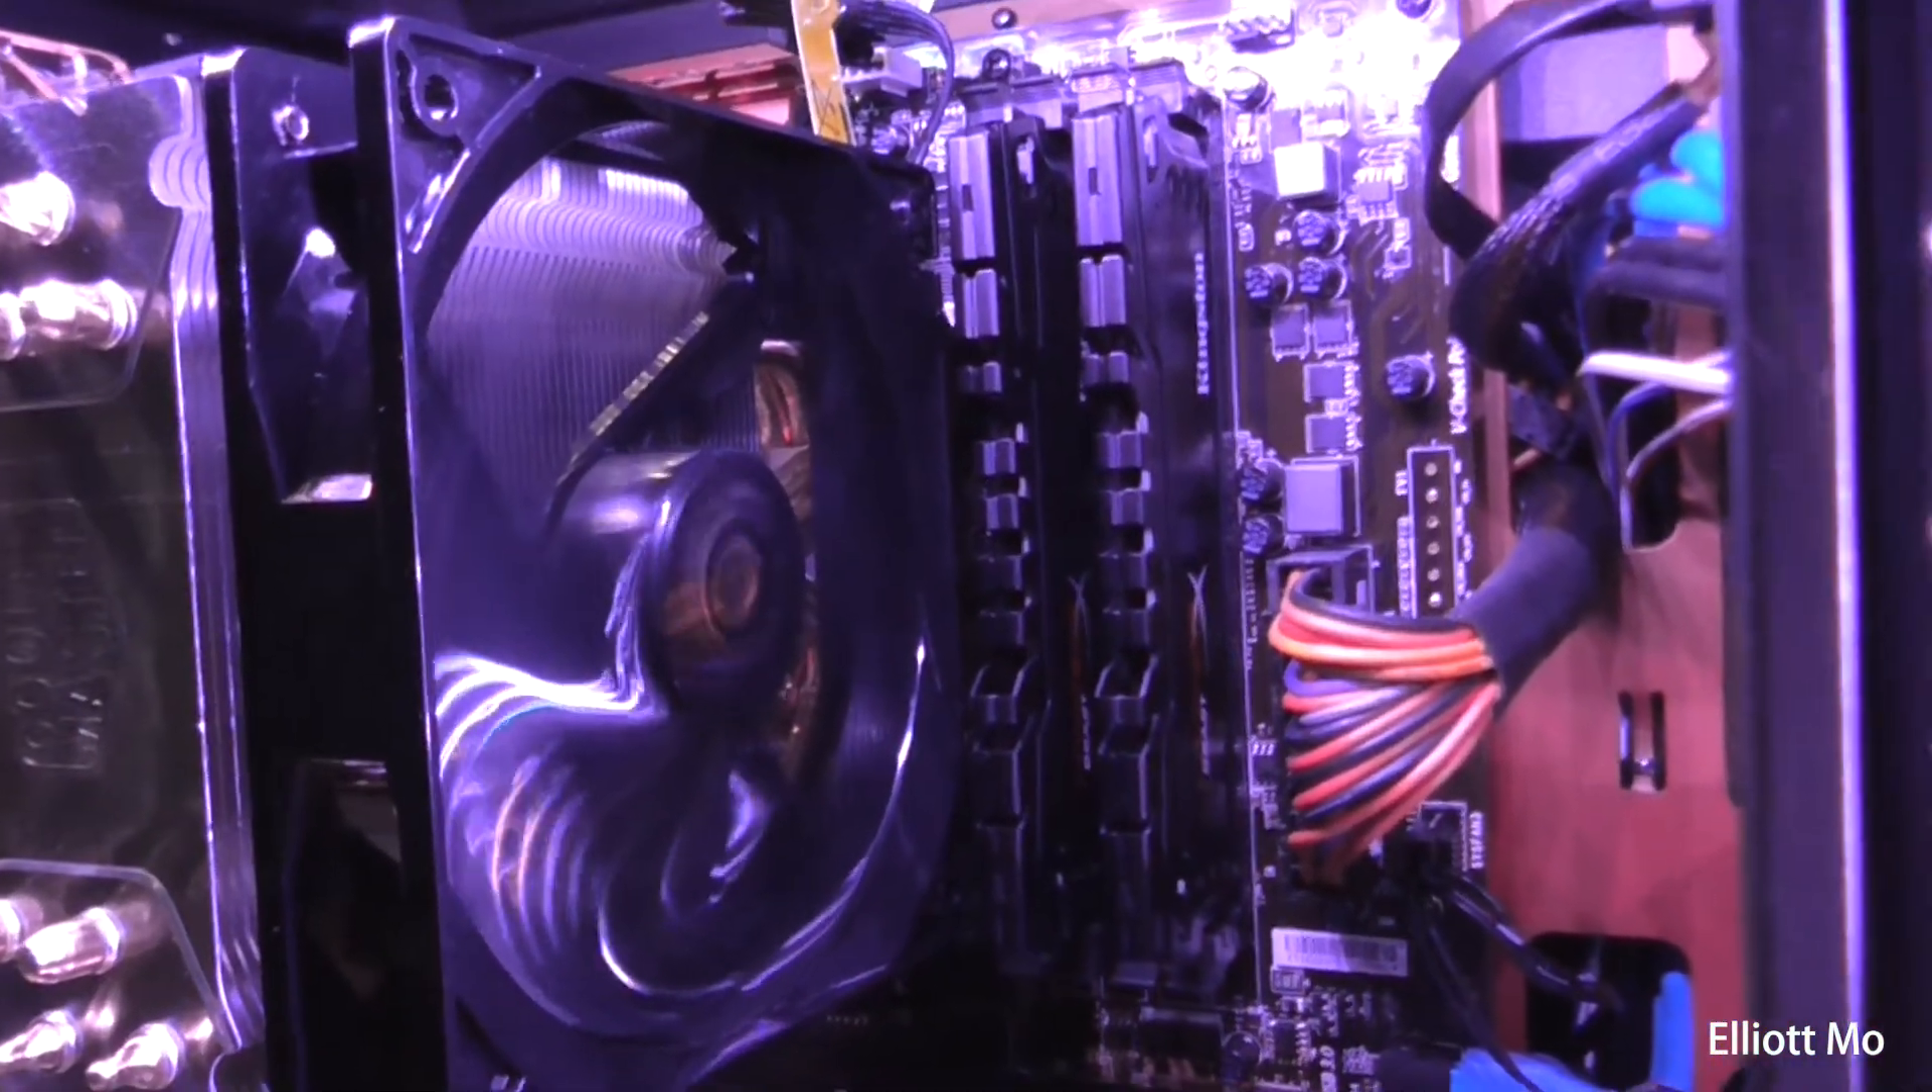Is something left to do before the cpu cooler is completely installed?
No.